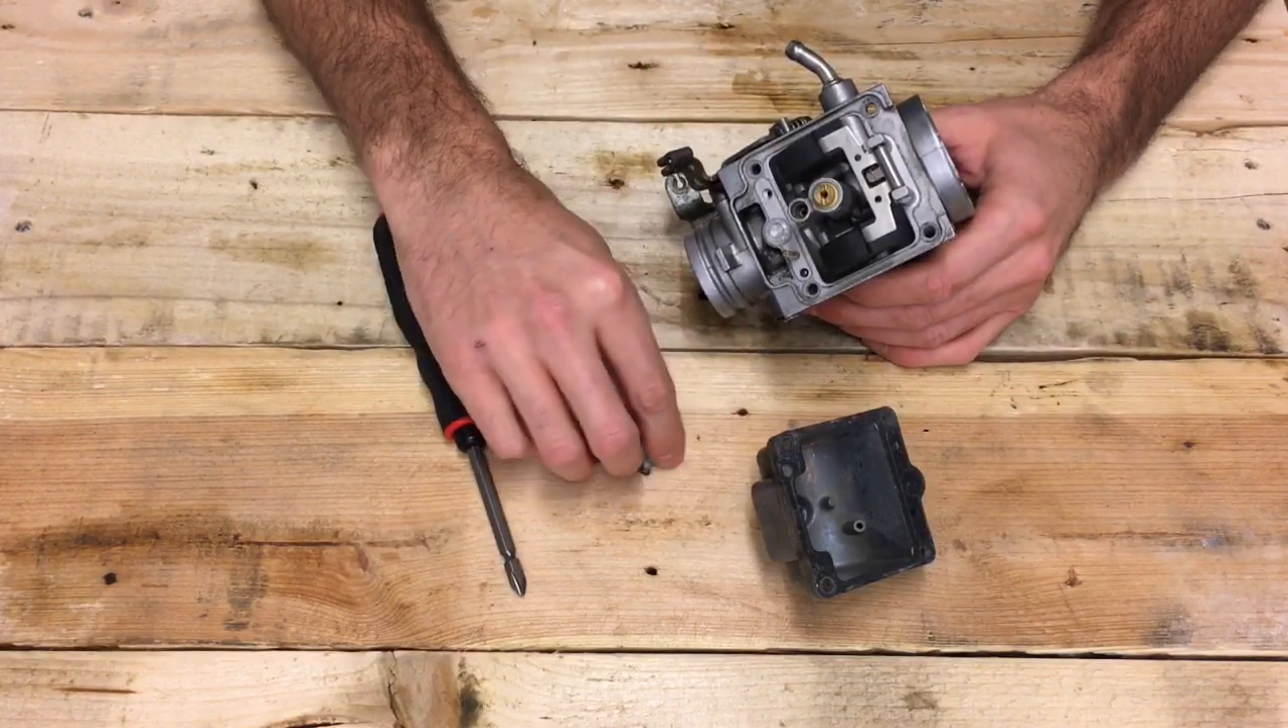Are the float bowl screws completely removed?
Yes.